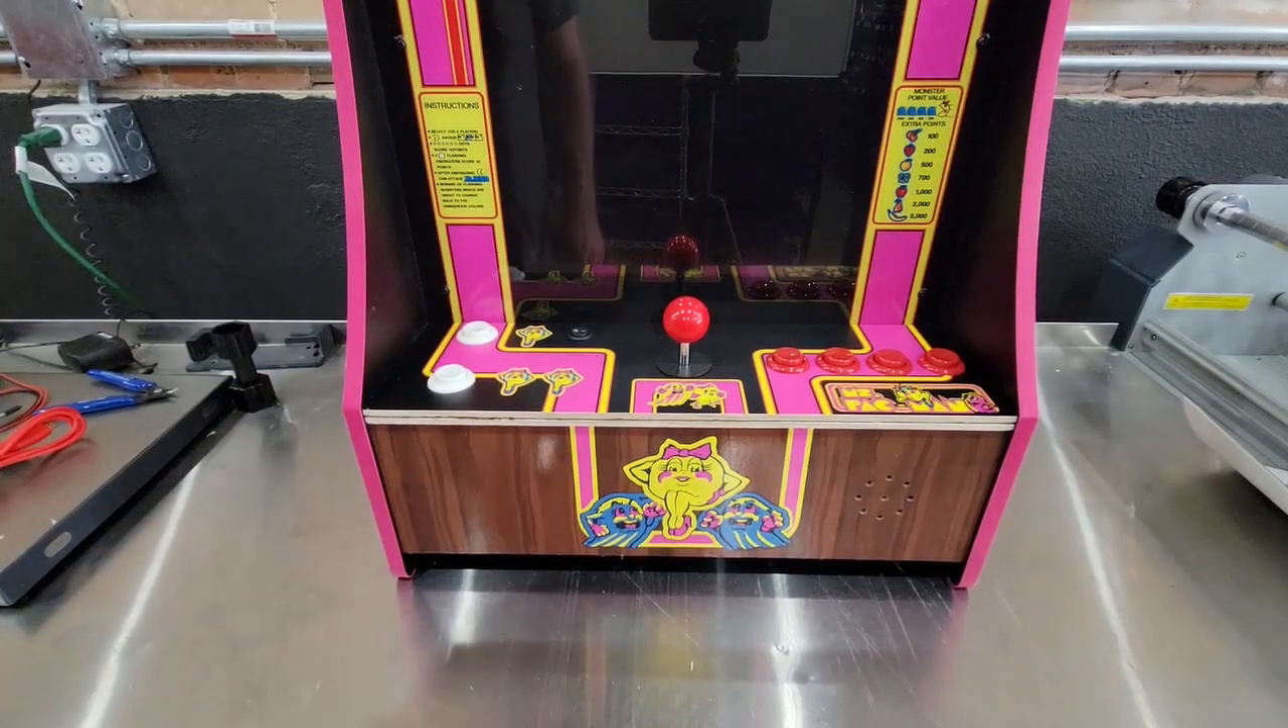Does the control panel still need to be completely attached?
No.